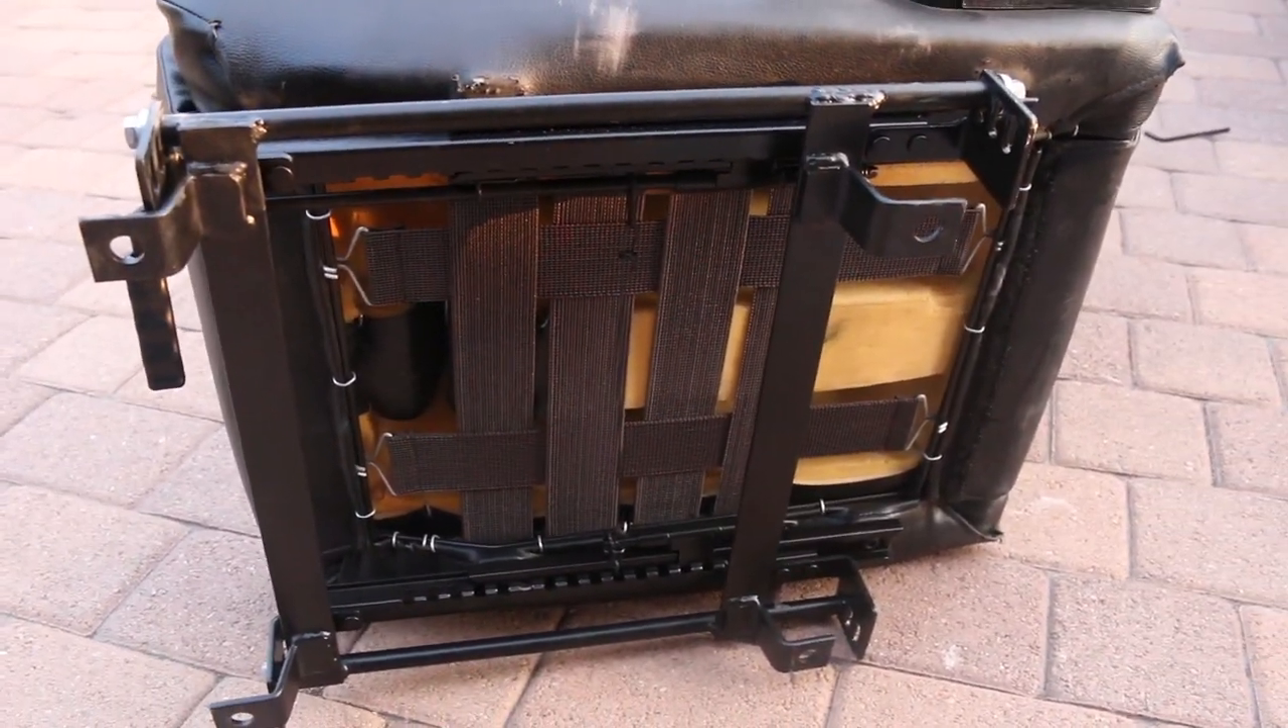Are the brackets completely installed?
Yes.